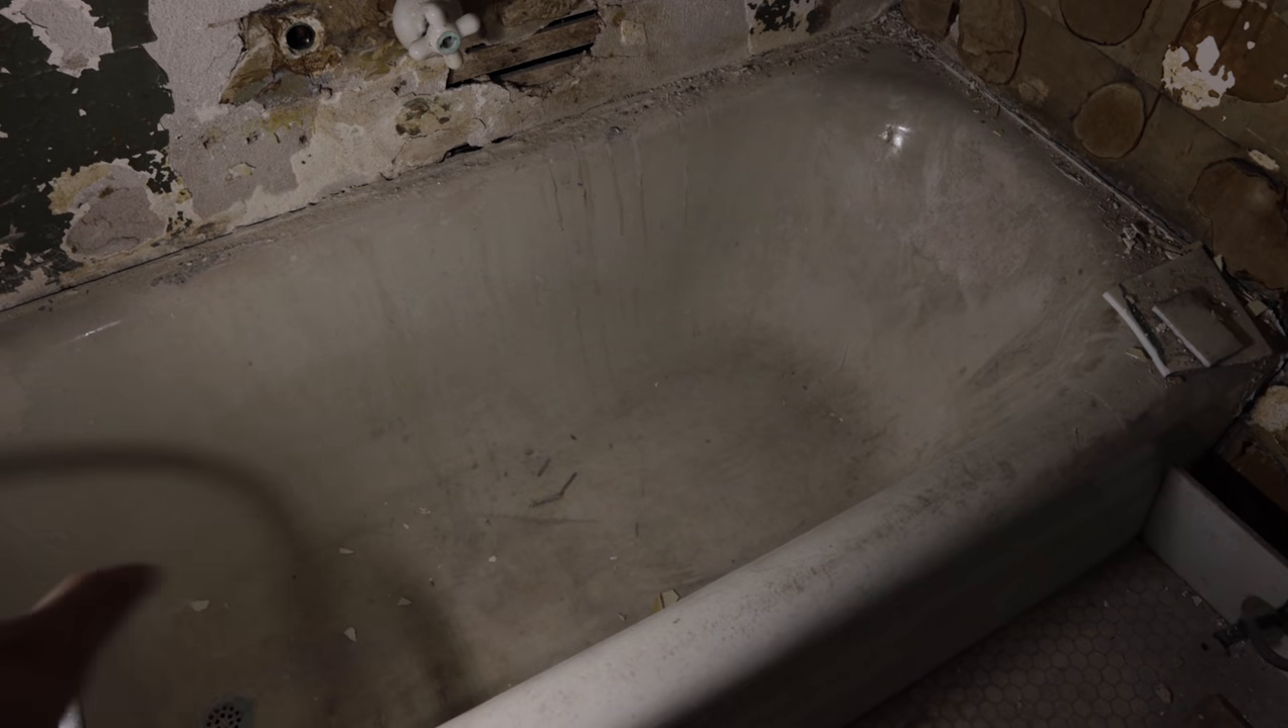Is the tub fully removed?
No.